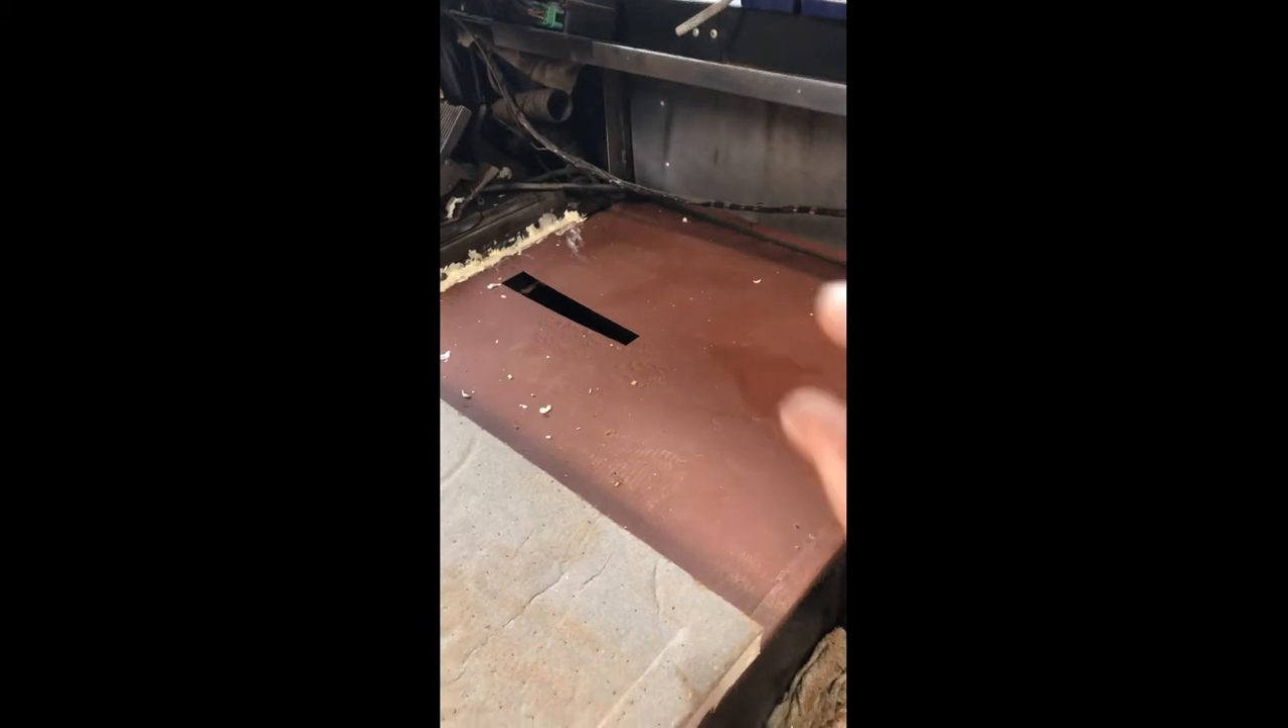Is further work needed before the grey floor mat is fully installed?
Yes.